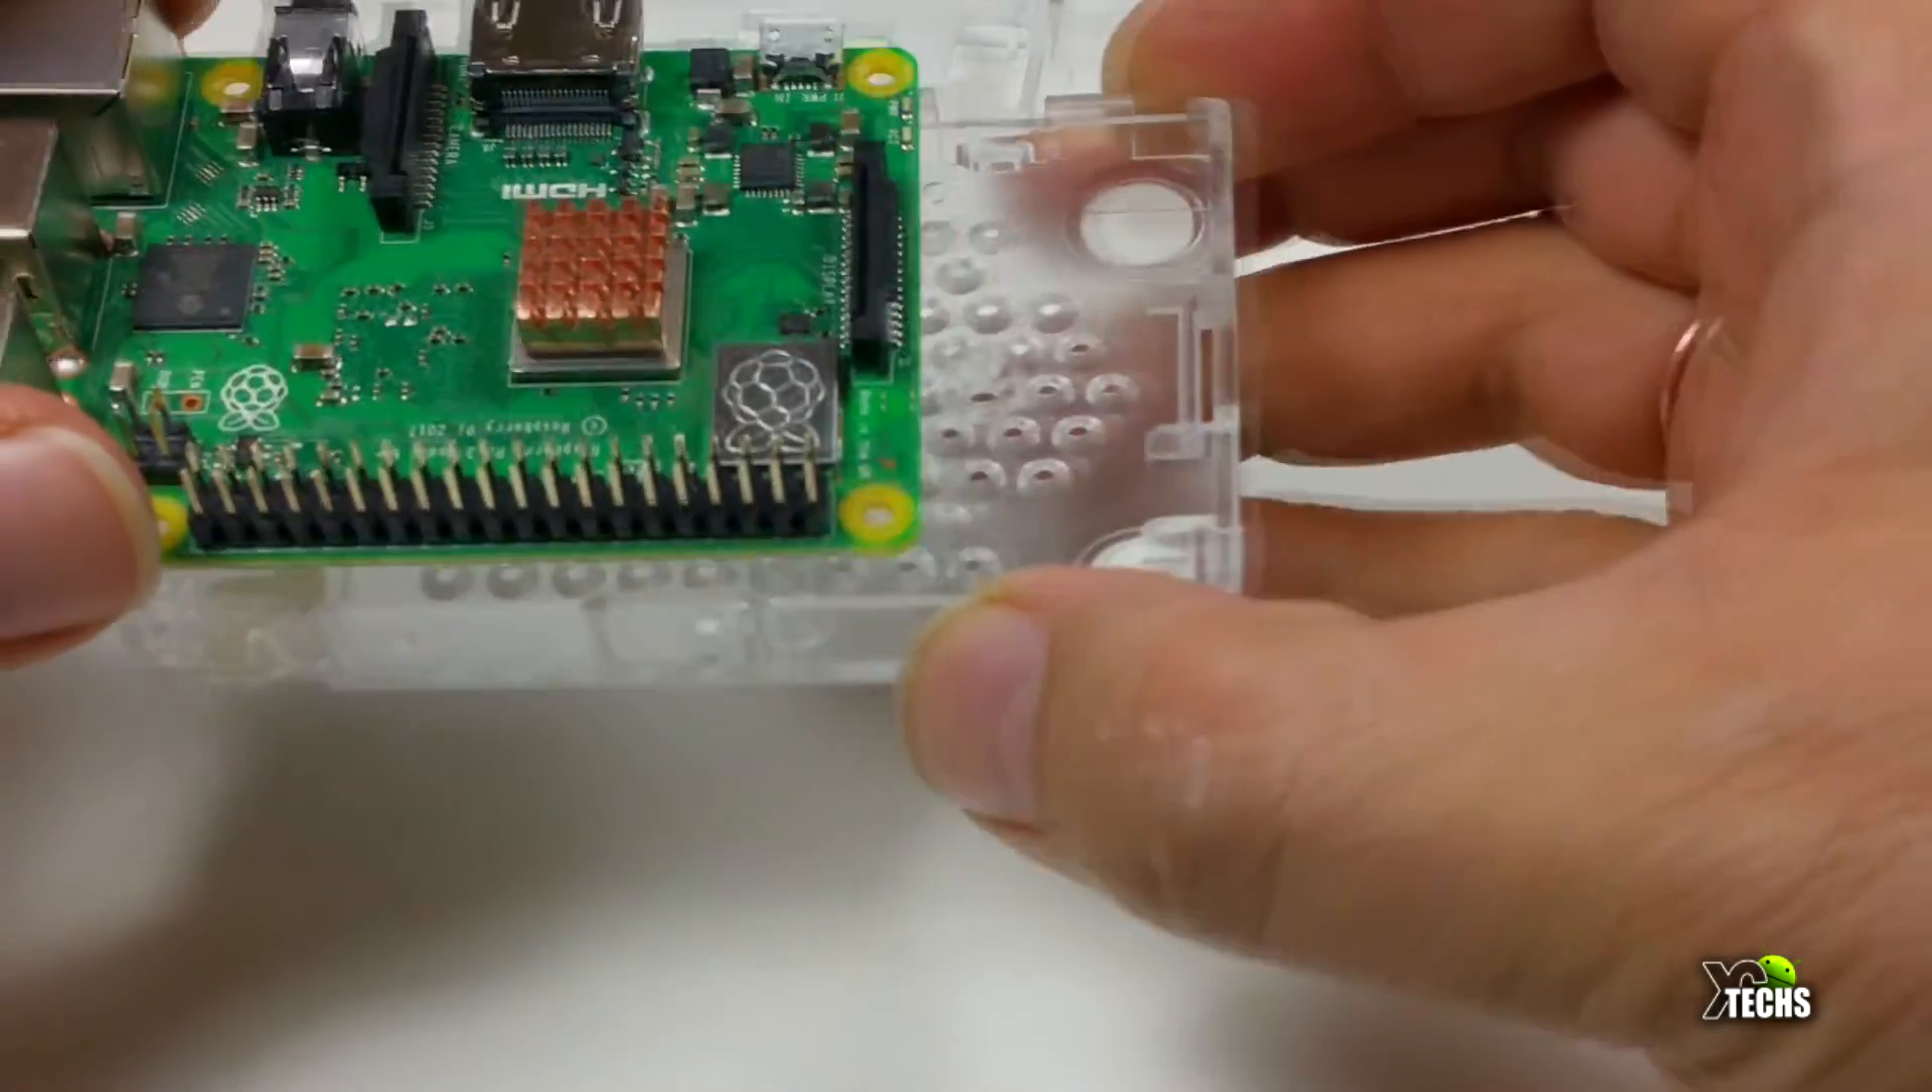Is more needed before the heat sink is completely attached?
No.